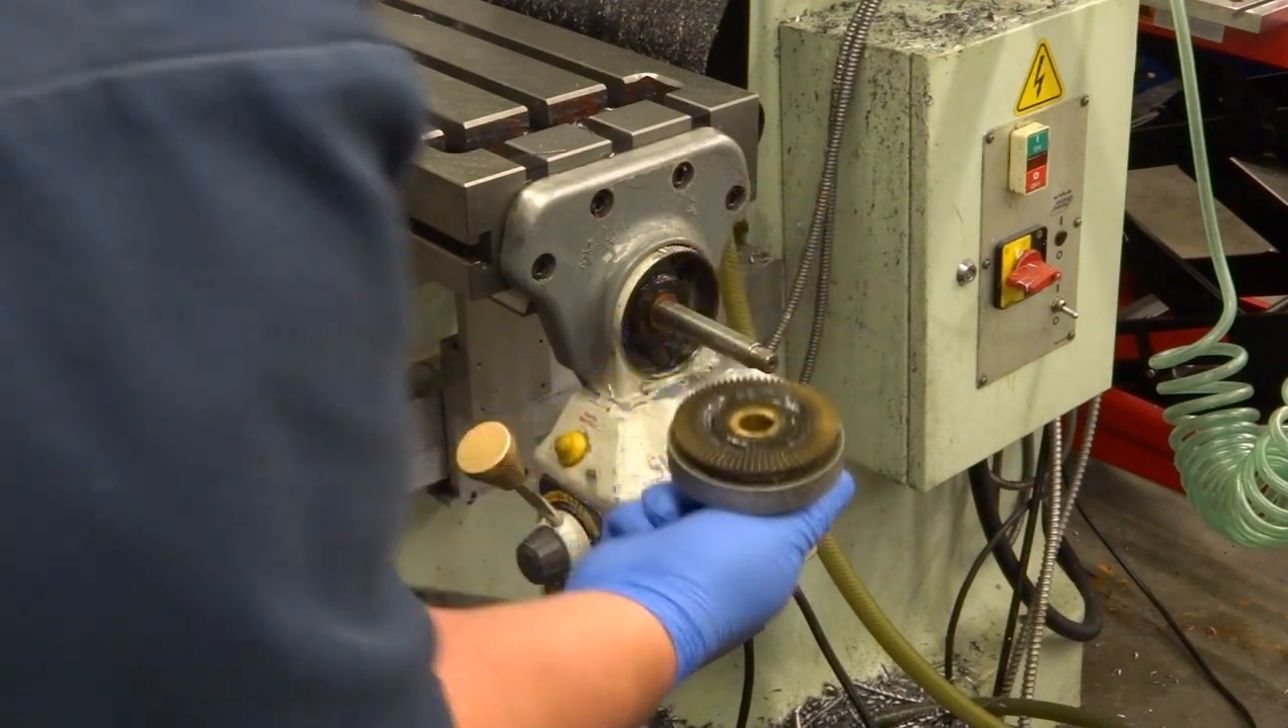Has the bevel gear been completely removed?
Yes.